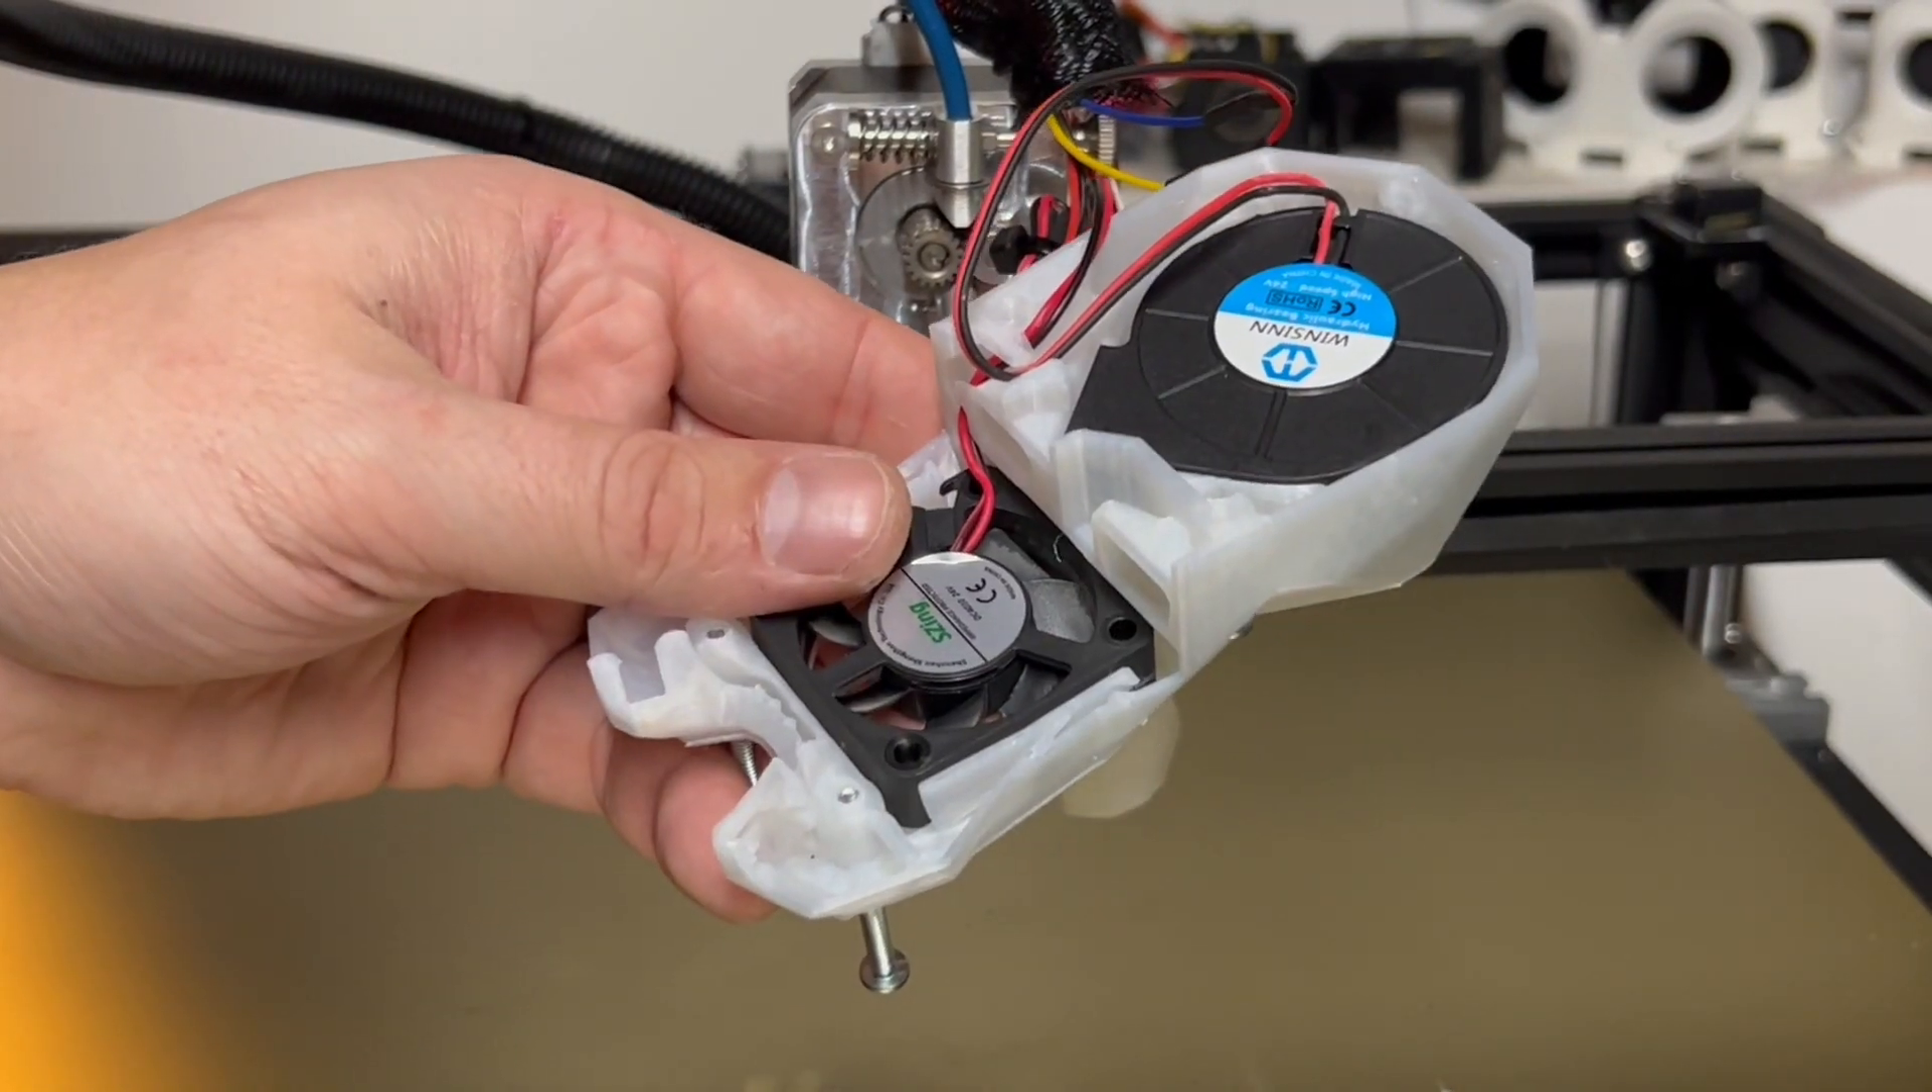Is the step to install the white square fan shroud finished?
No.